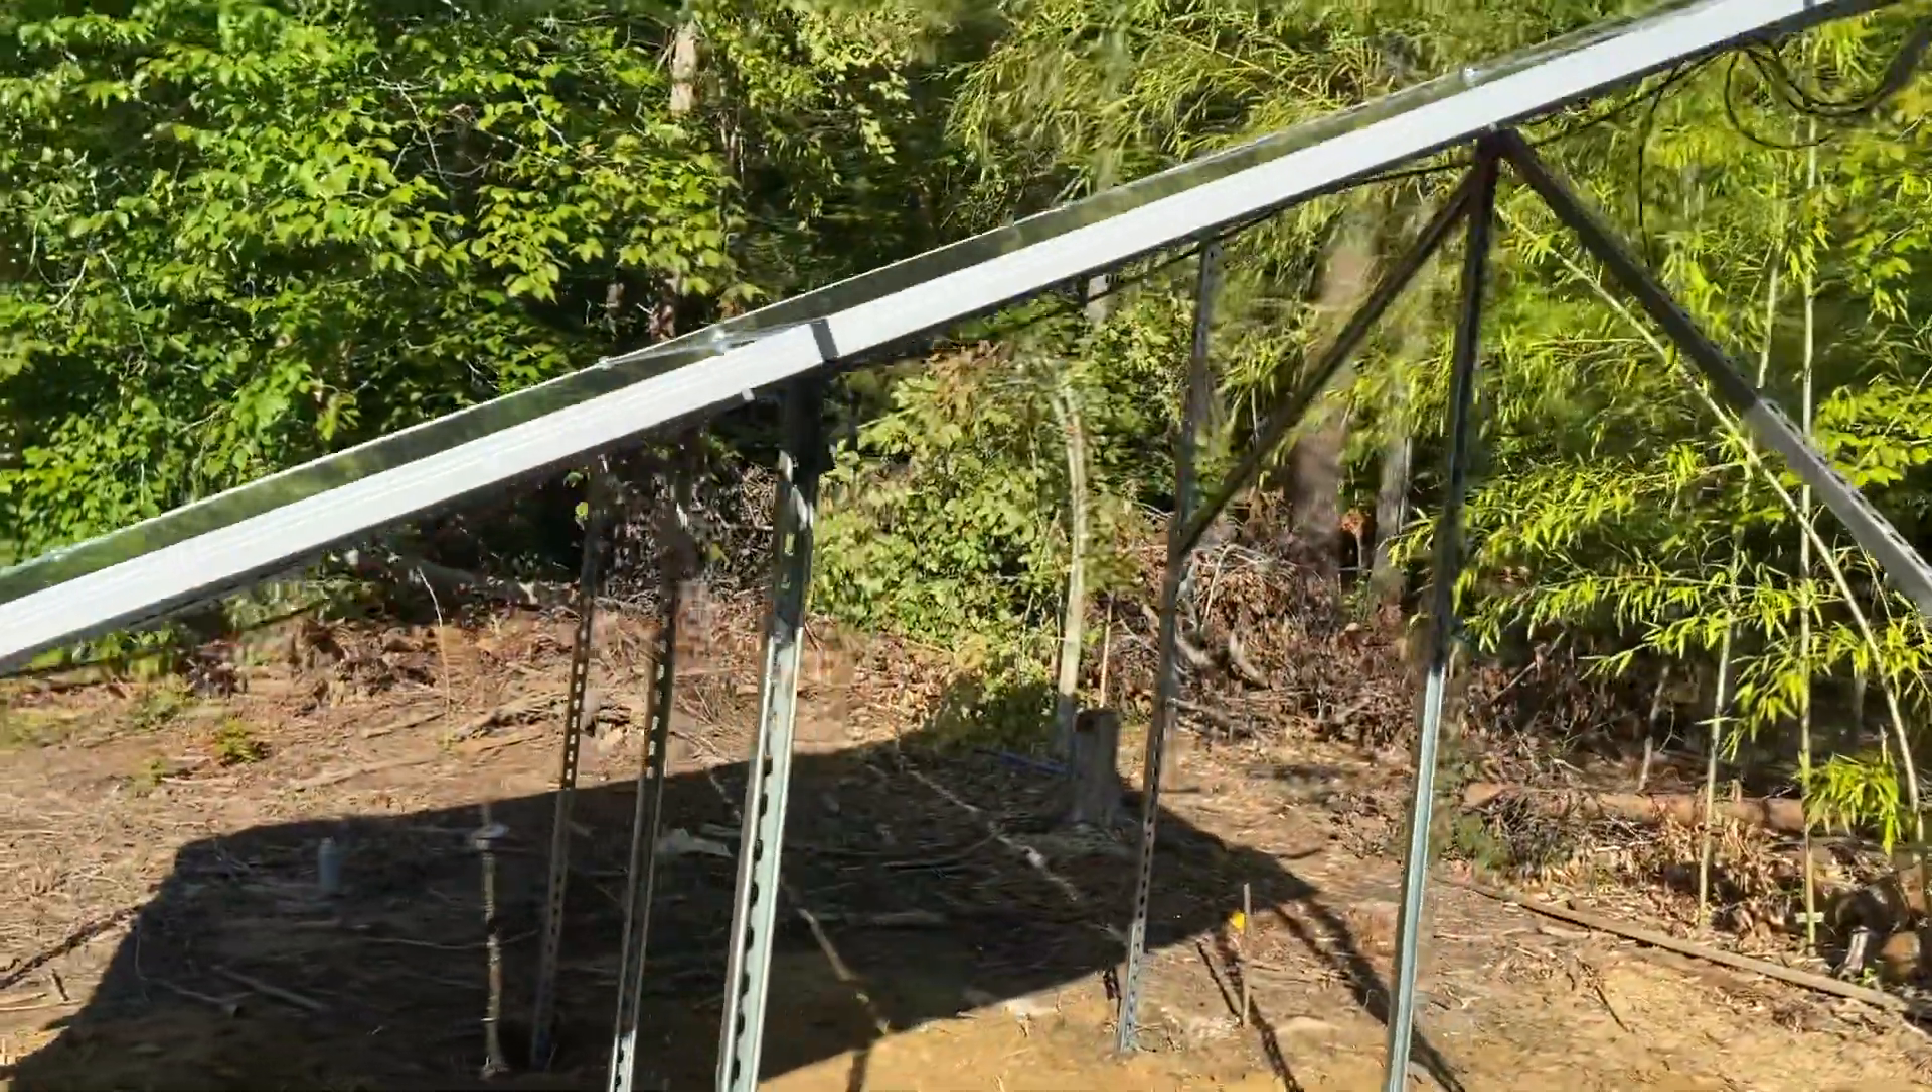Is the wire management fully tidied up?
No.